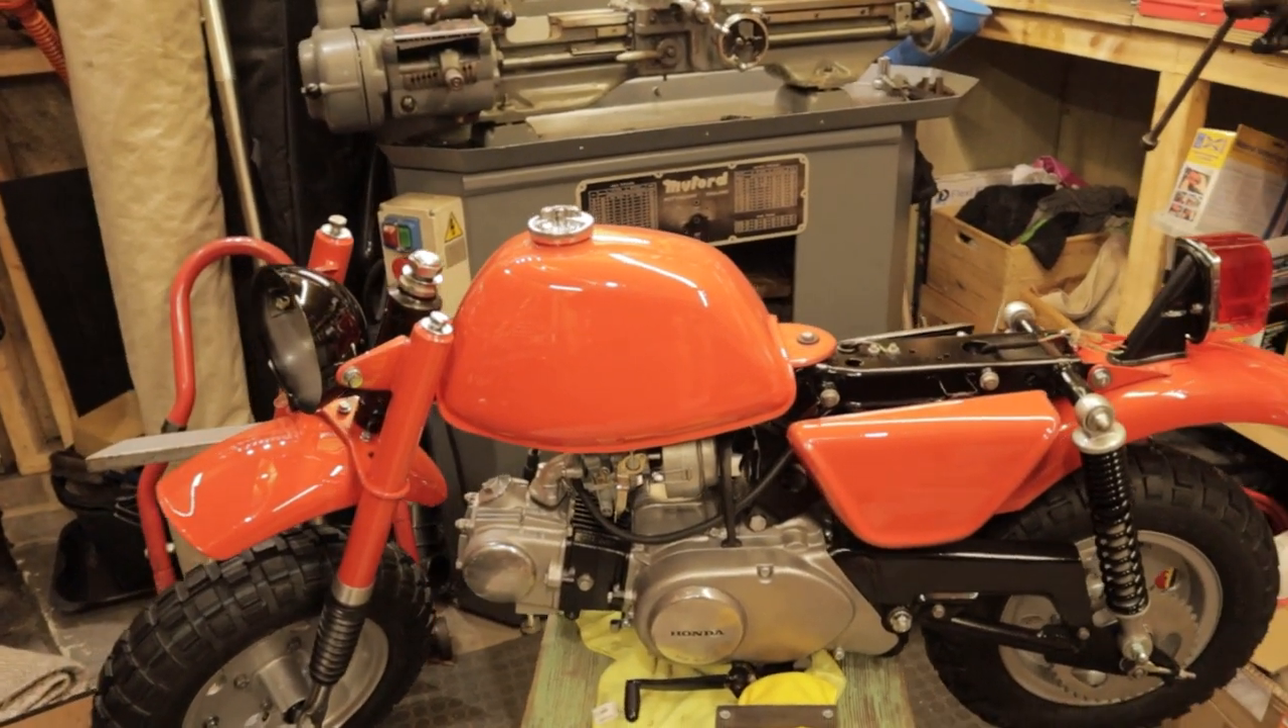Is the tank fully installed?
Yes.